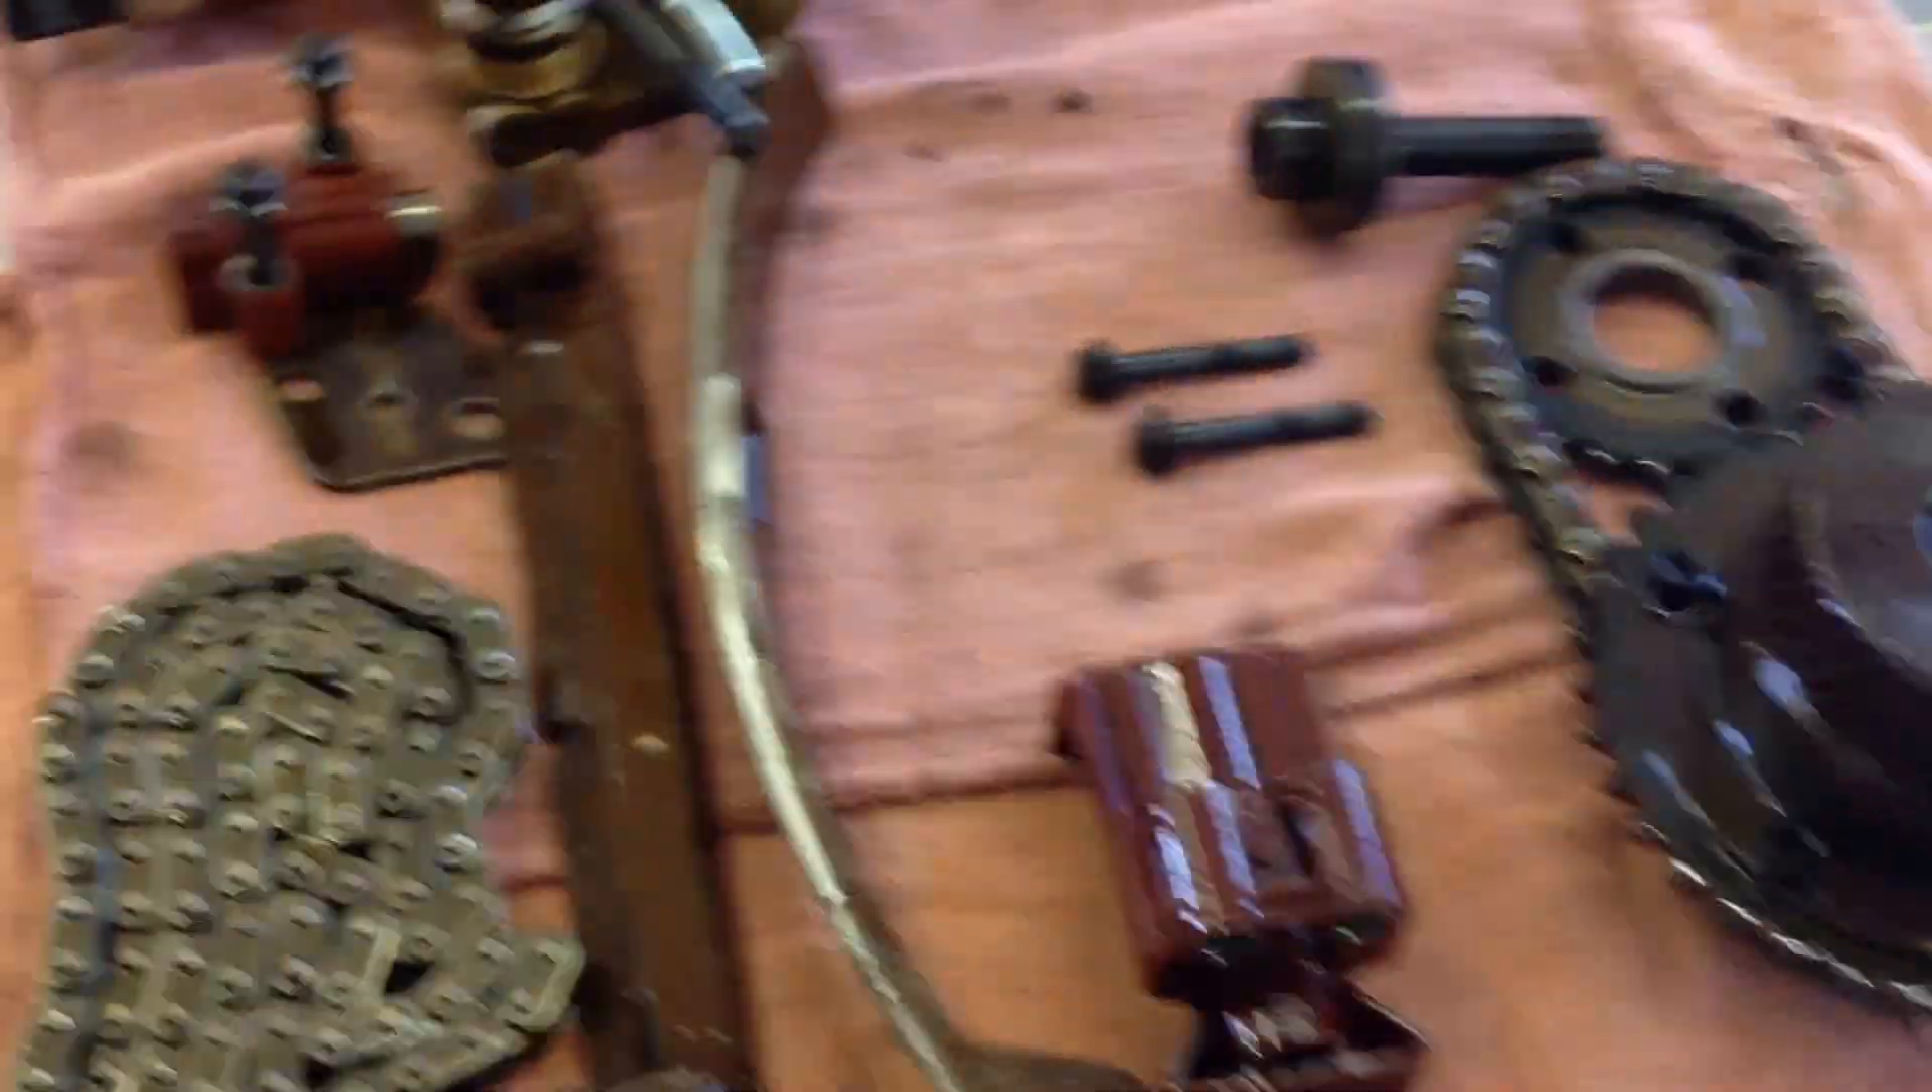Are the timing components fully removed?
Yes.